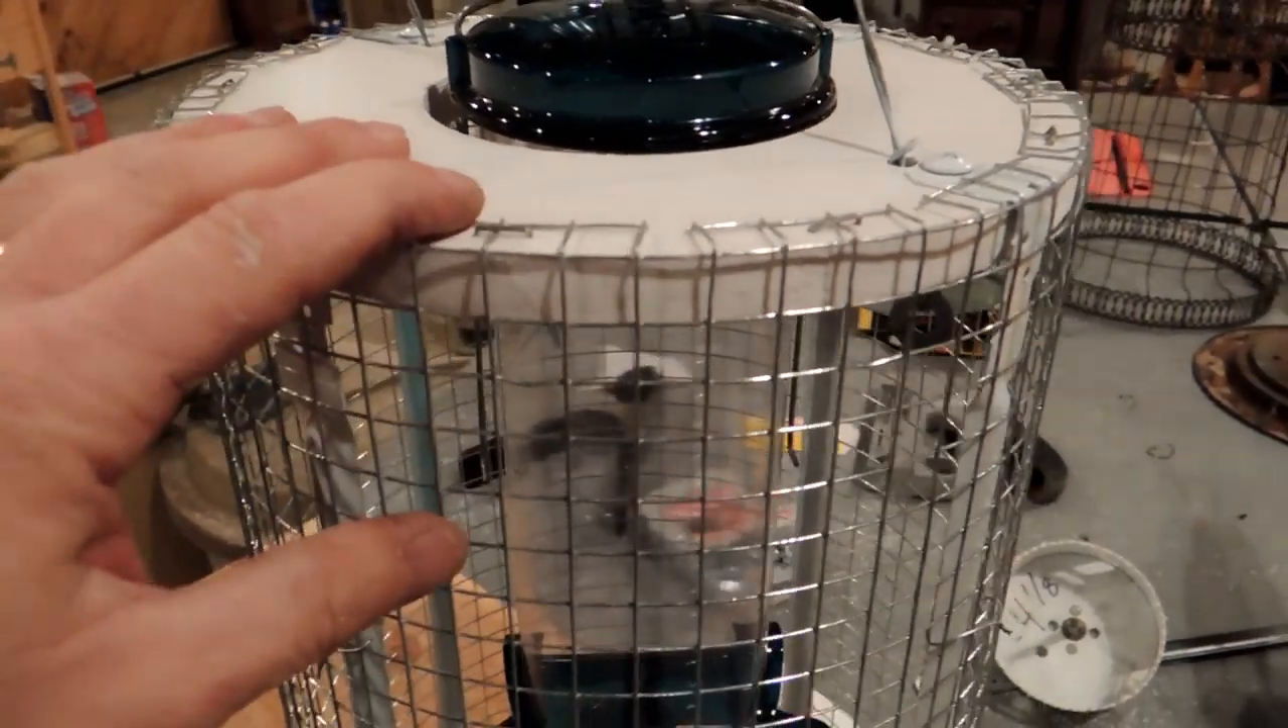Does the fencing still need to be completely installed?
No.